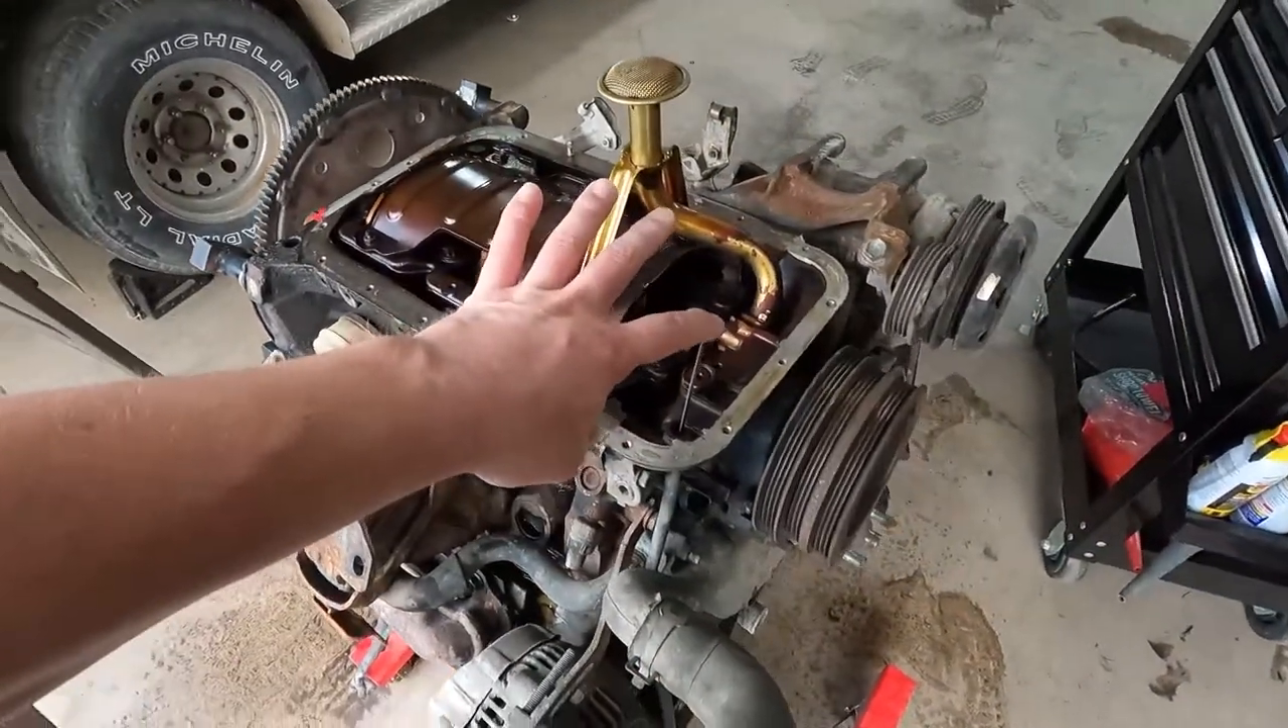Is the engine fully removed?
Yes.